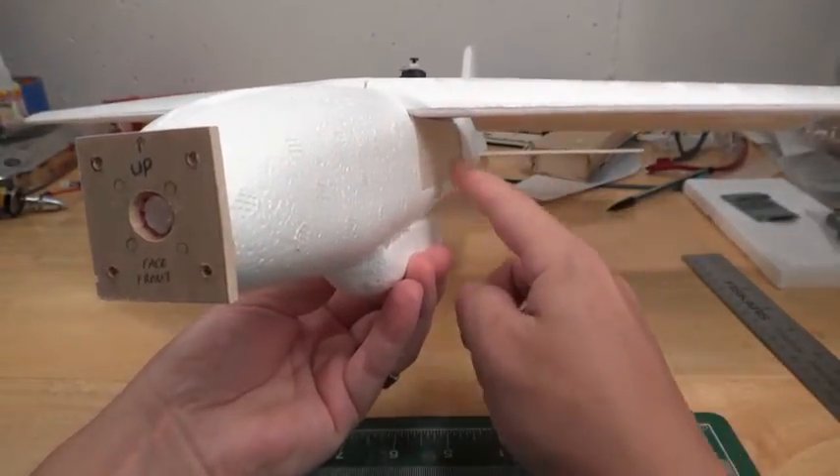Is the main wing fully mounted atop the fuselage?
Yes.